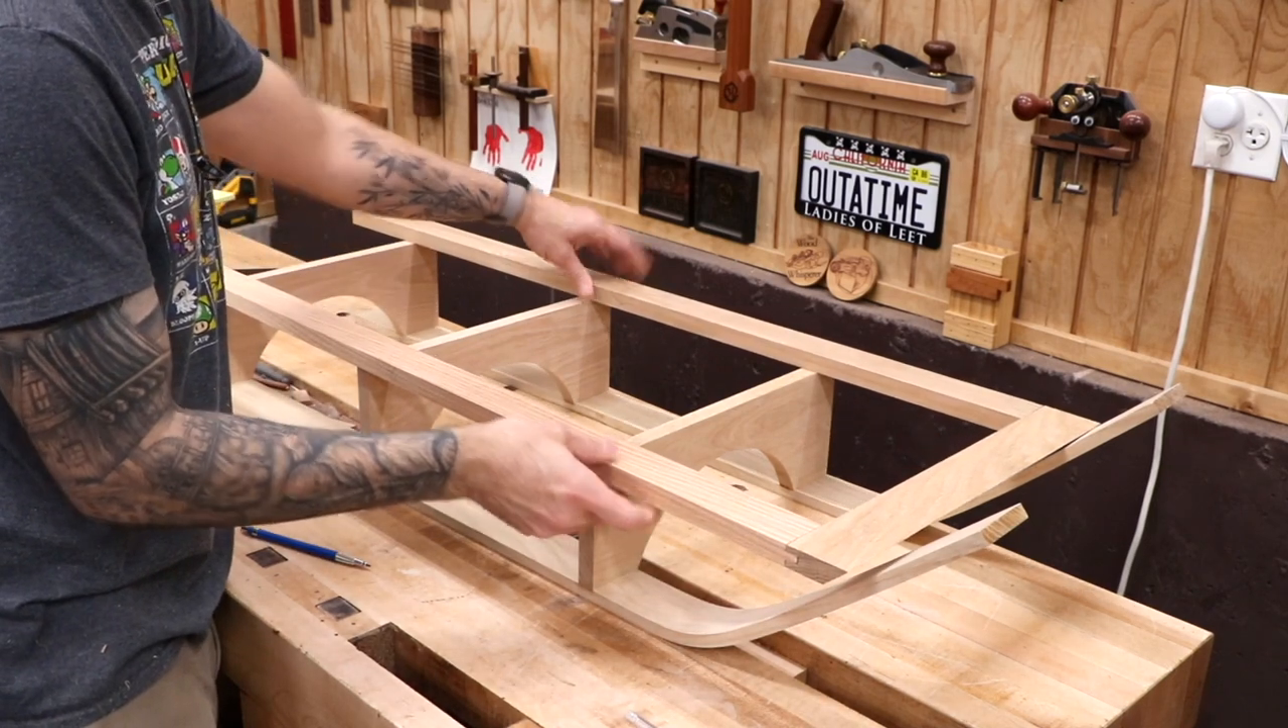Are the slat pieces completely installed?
No.